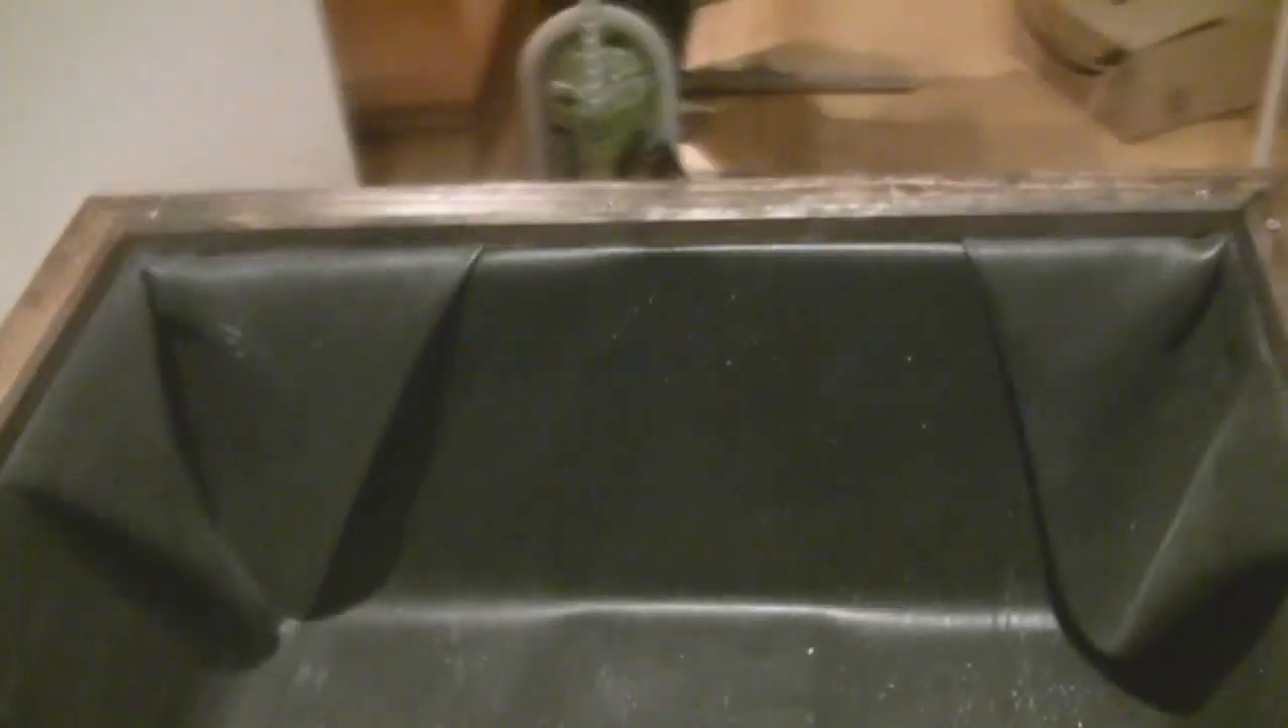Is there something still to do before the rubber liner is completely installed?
No.